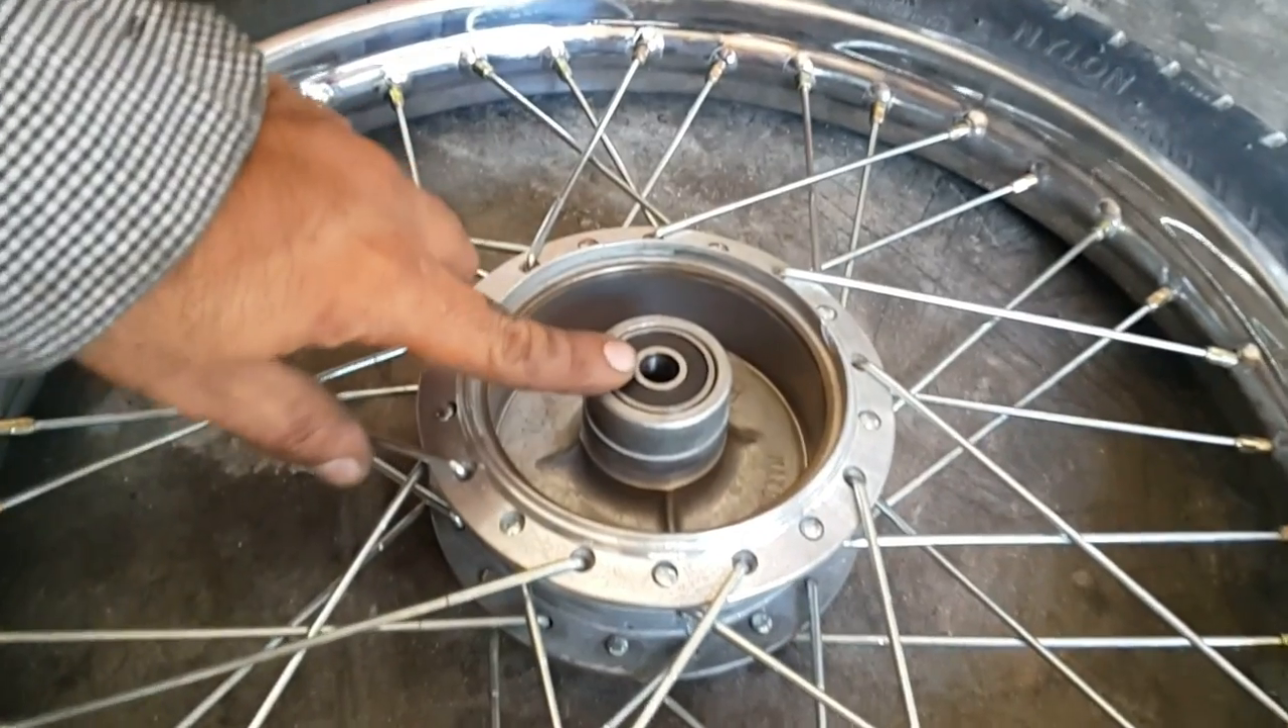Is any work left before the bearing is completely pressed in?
No.